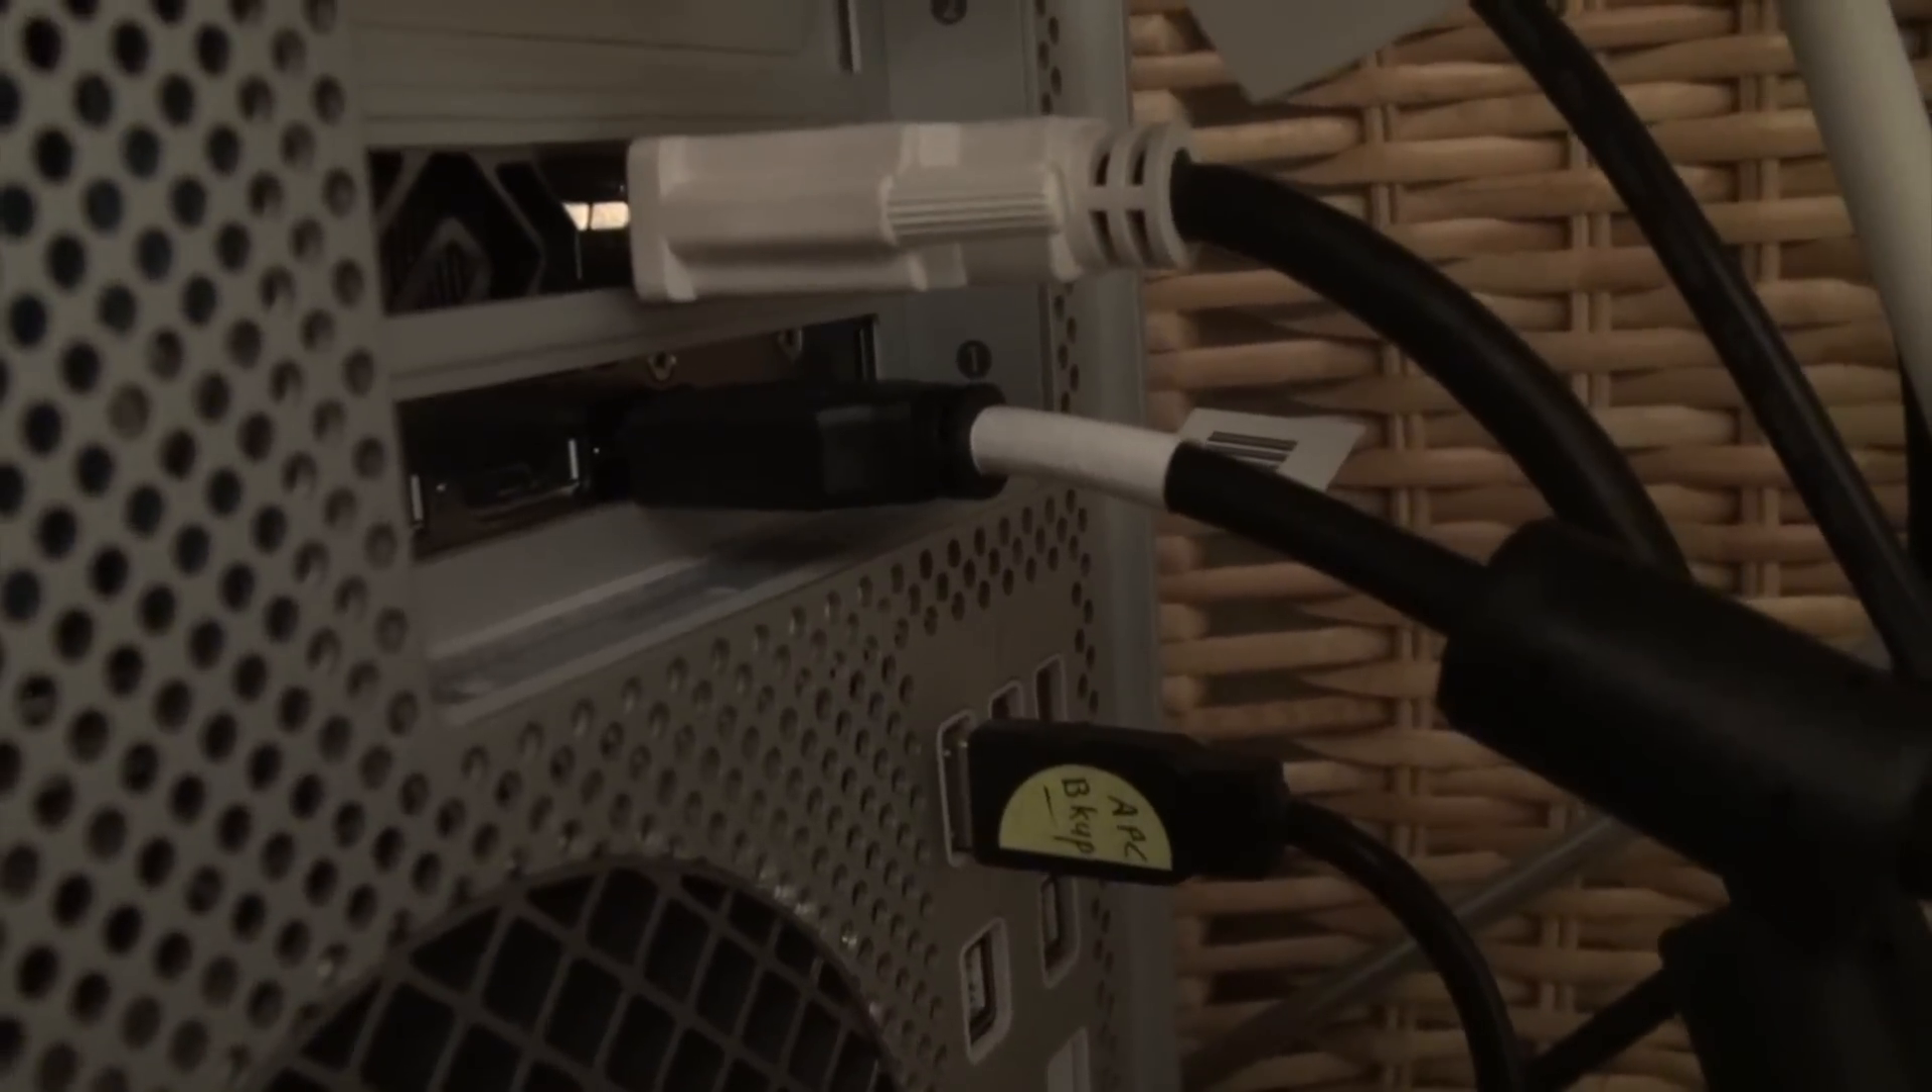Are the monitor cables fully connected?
Yes.